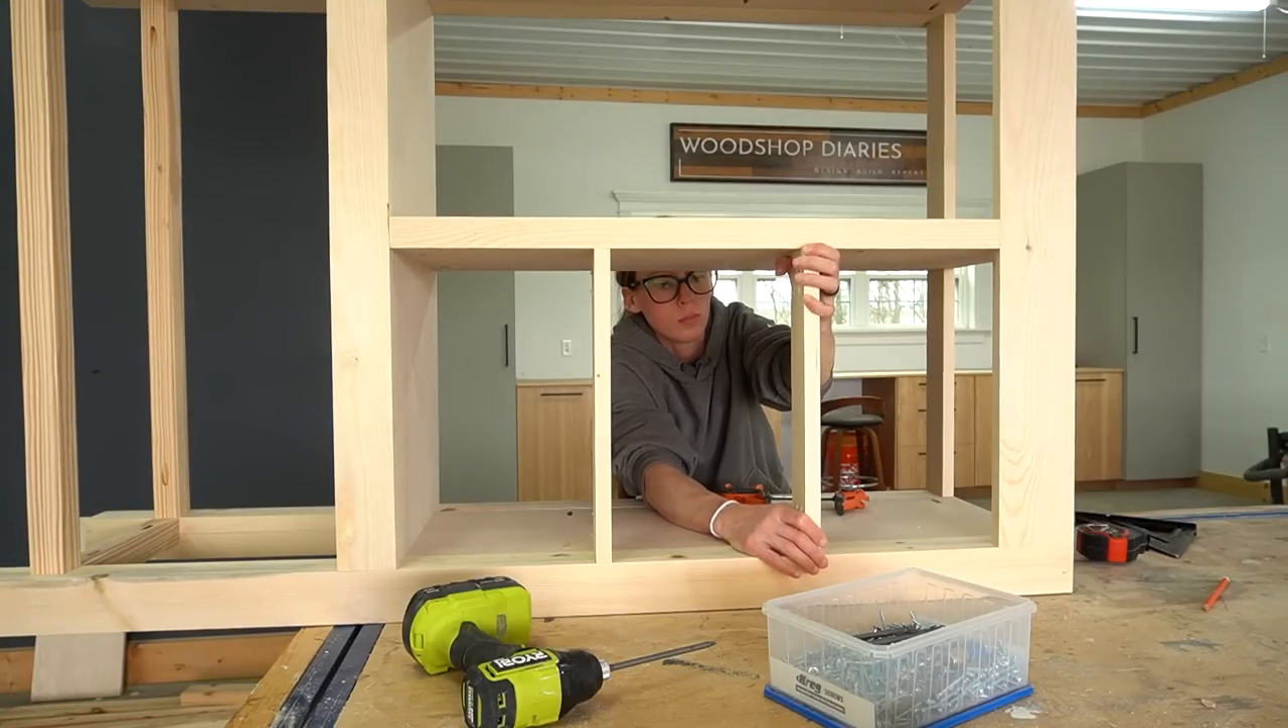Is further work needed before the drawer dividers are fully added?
Yes.